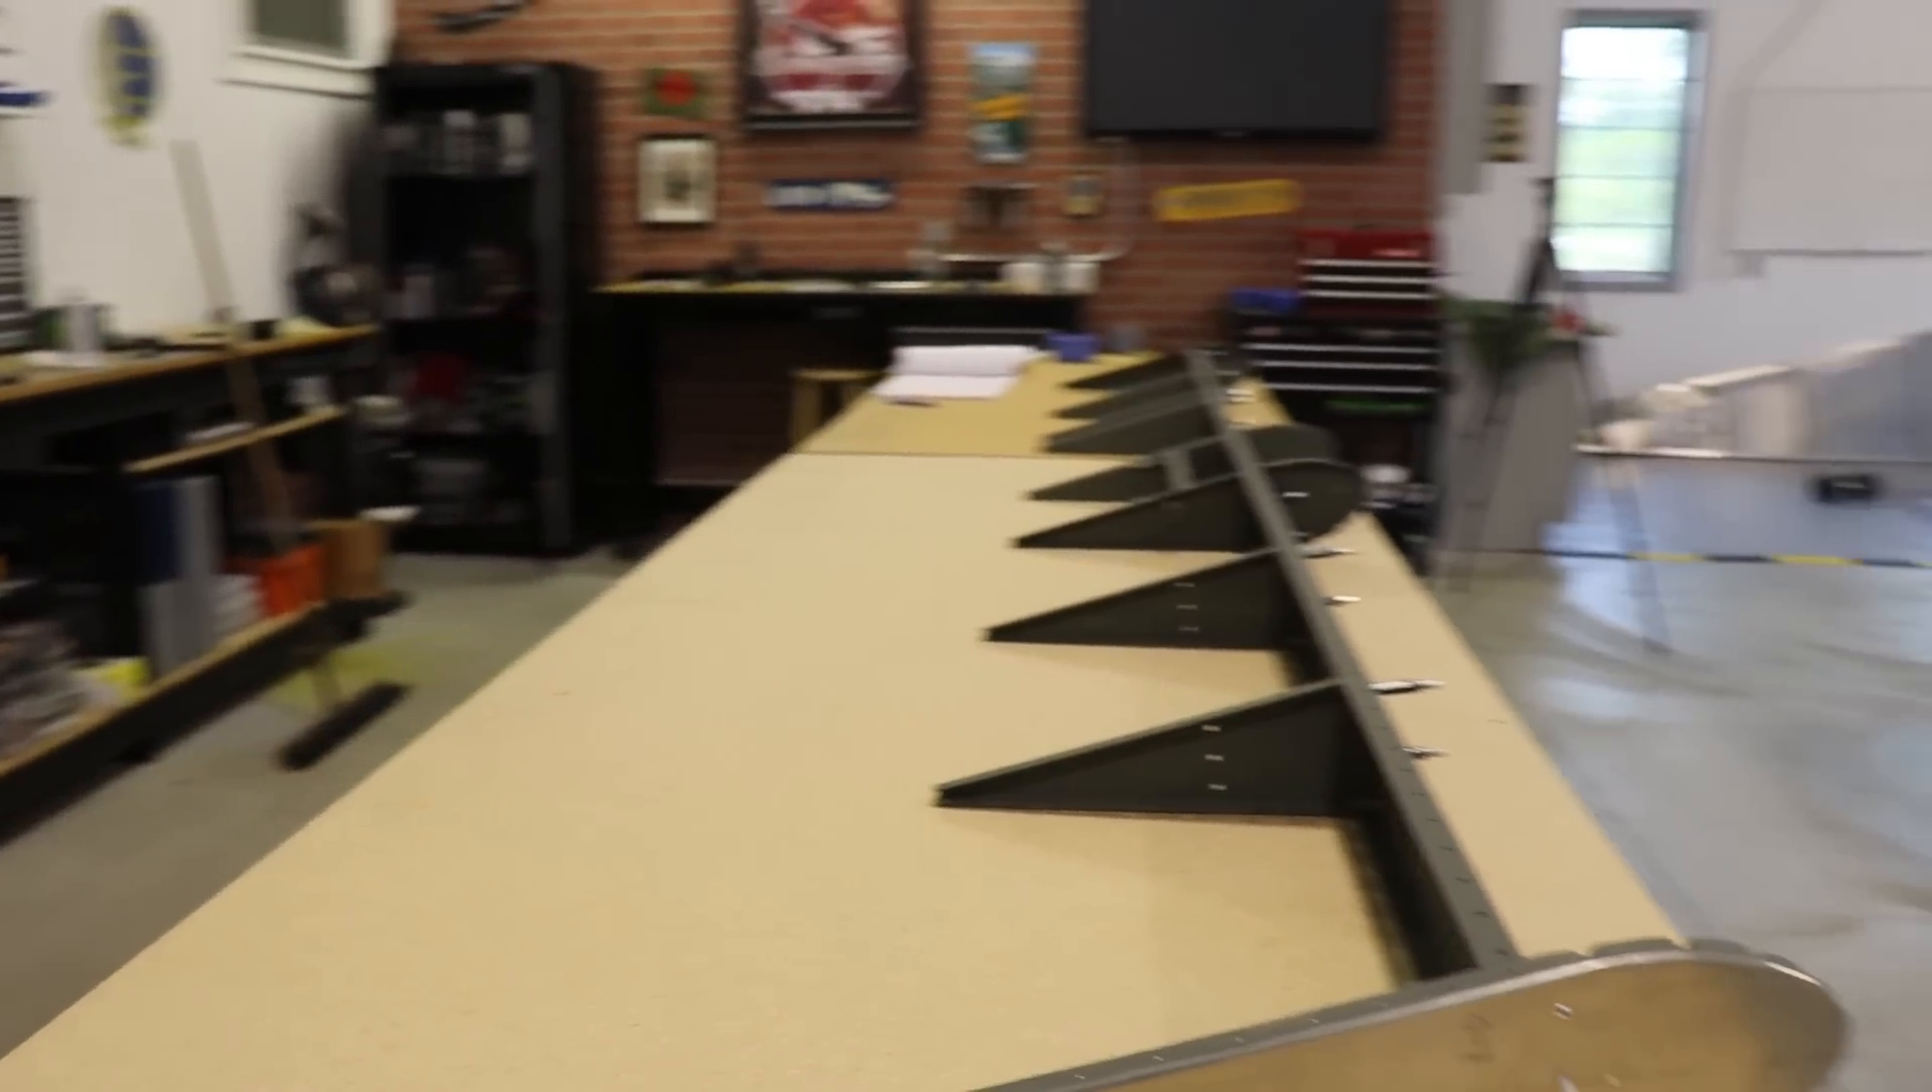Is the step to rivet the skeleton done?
No.